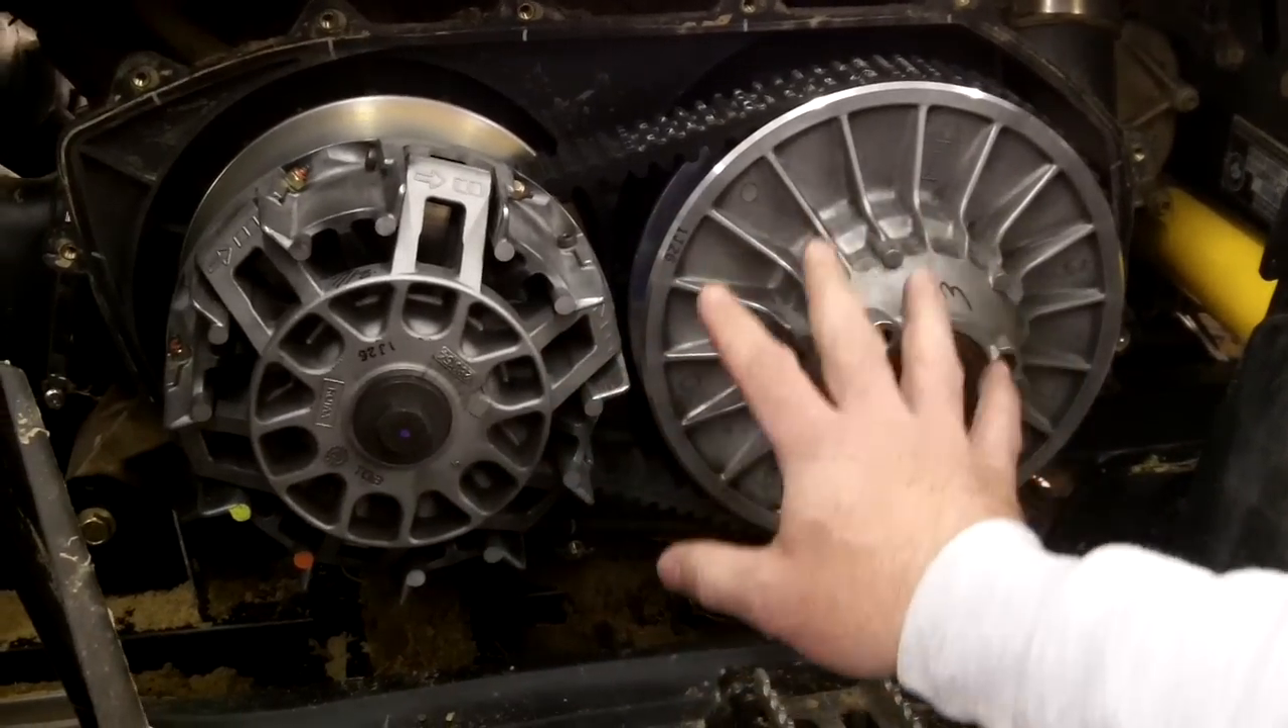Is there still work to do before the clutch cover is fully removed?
No.